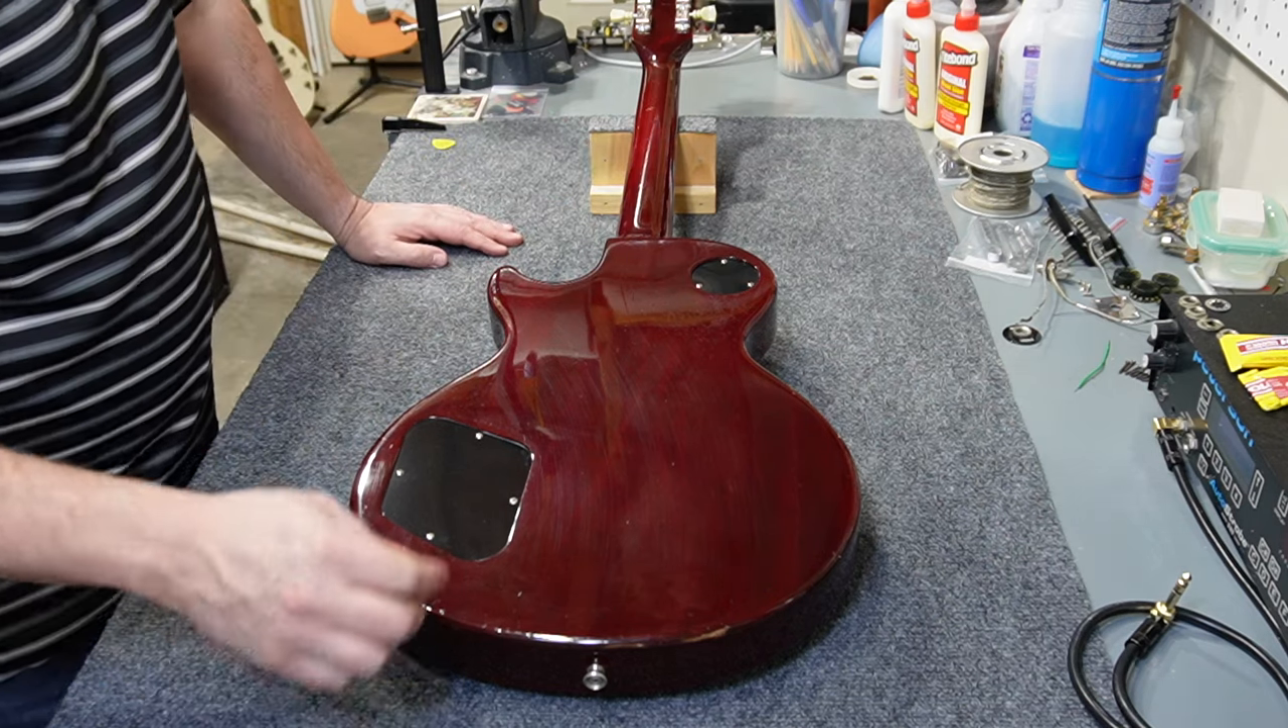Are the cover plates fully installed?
Yes.